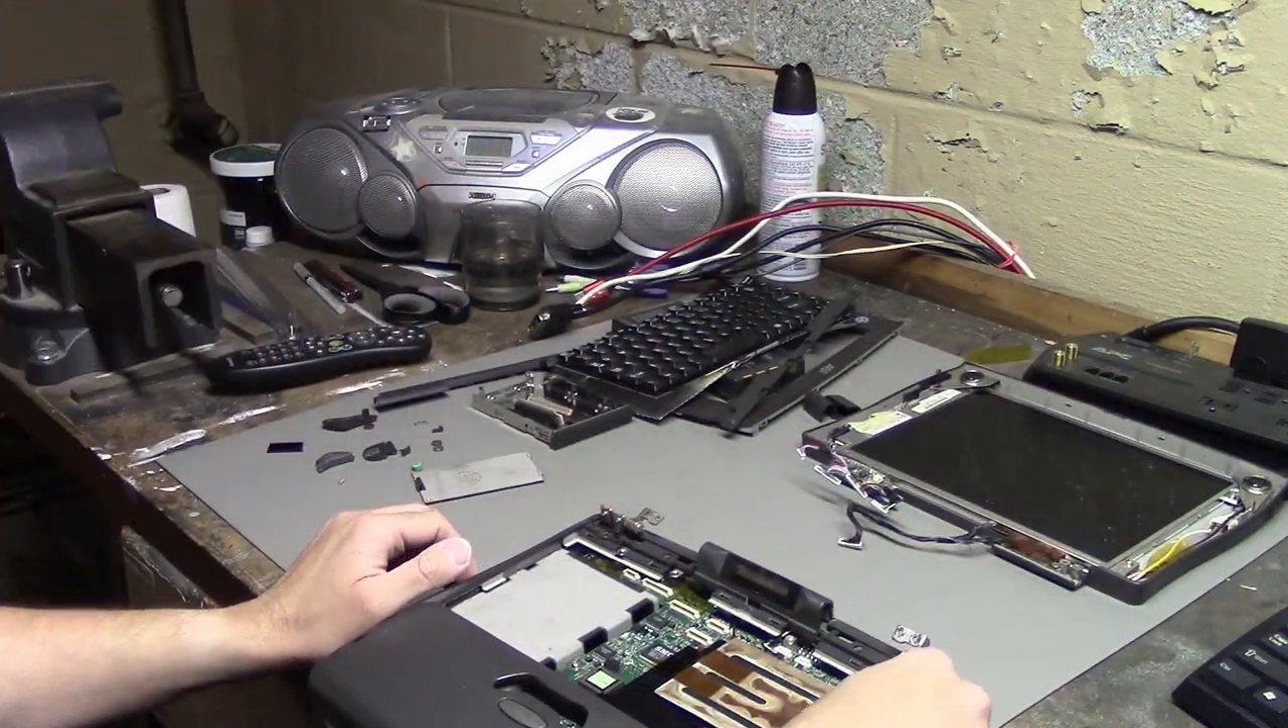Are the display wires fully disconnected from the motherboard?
Yes.